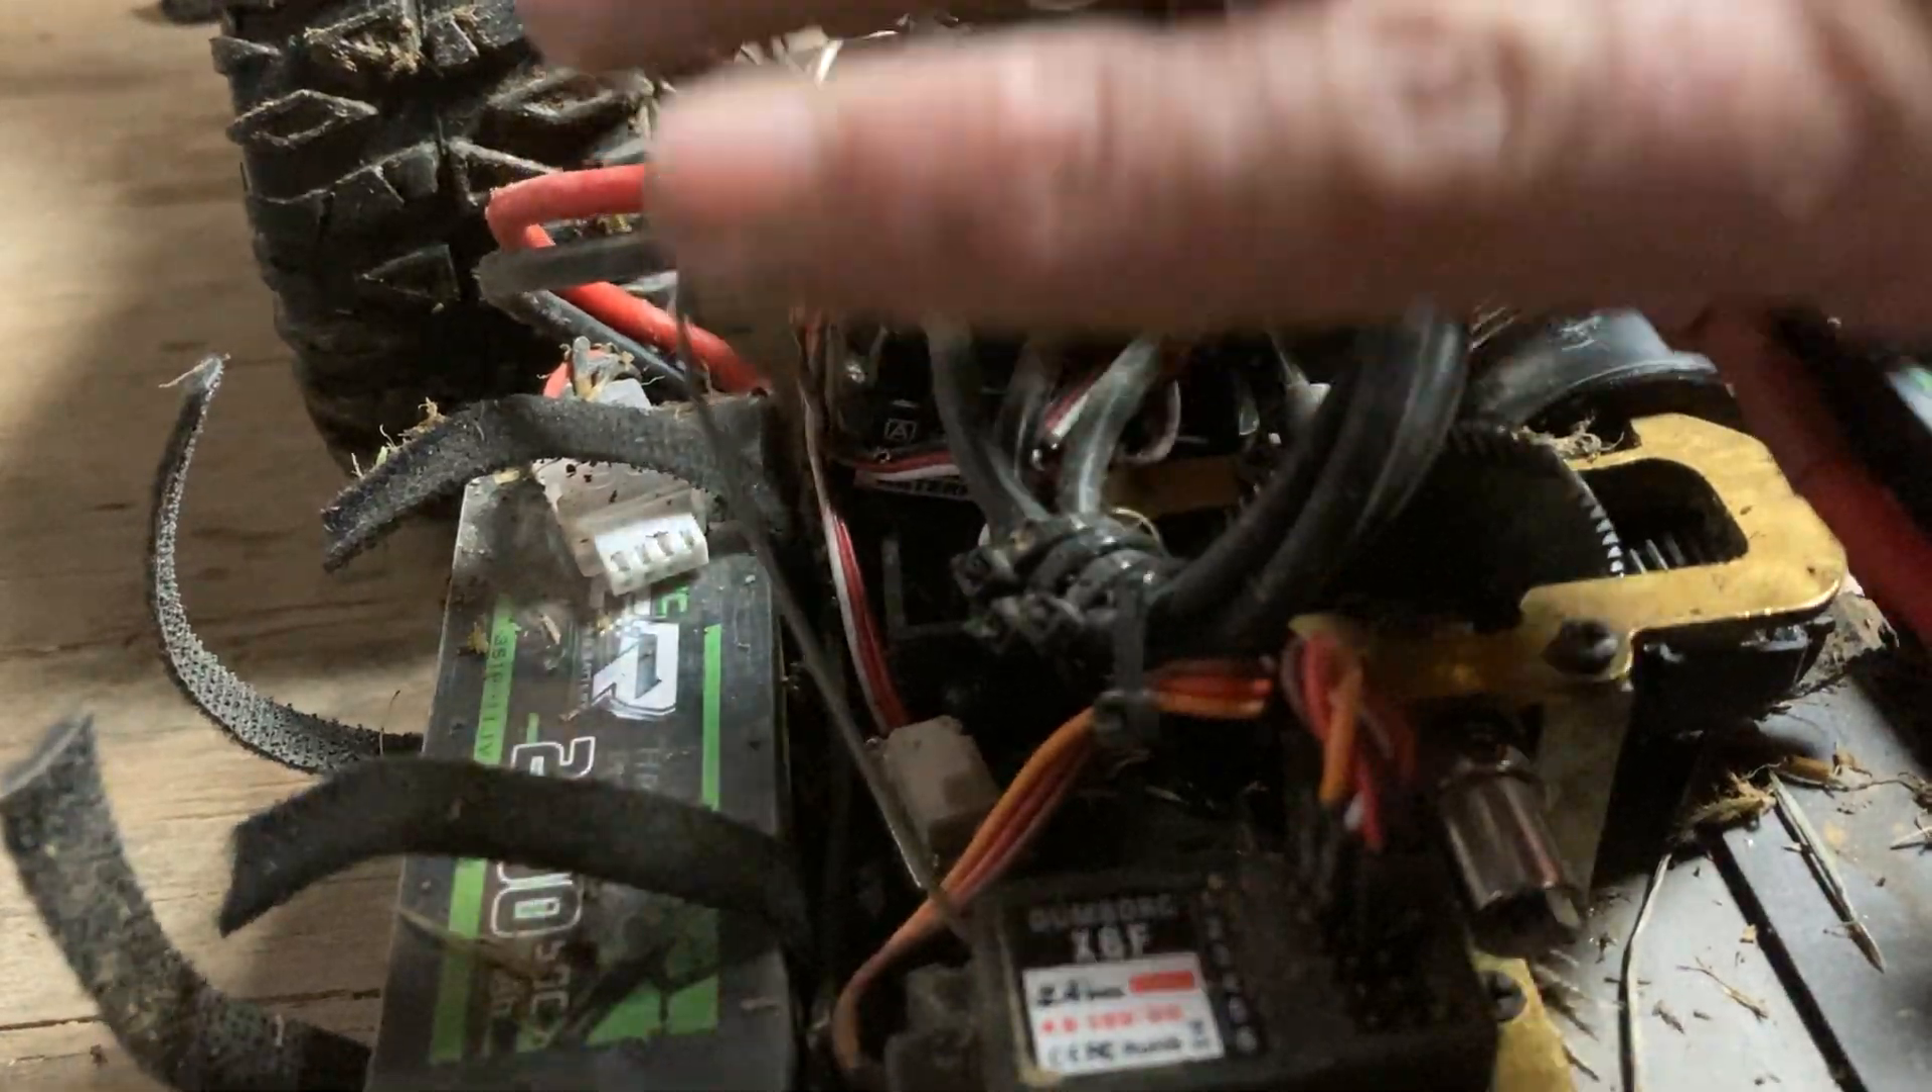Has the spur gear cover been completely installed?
No.